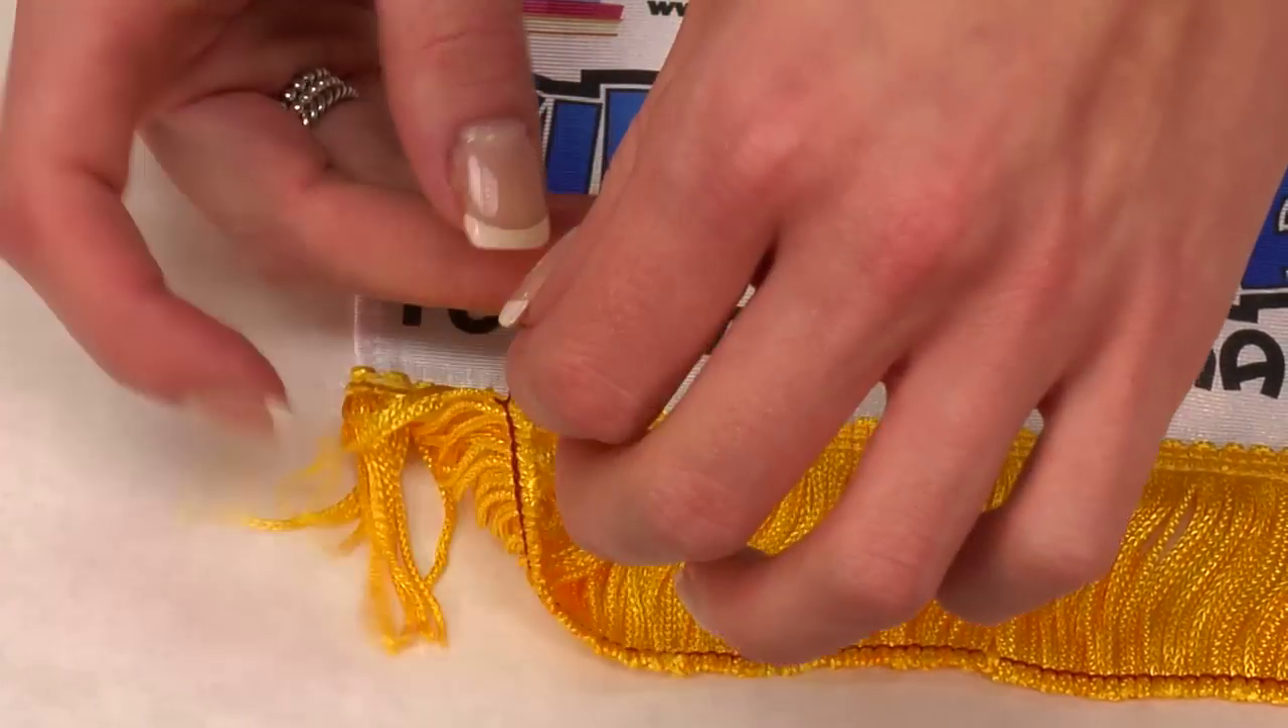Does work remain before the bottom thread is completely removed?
Yes.